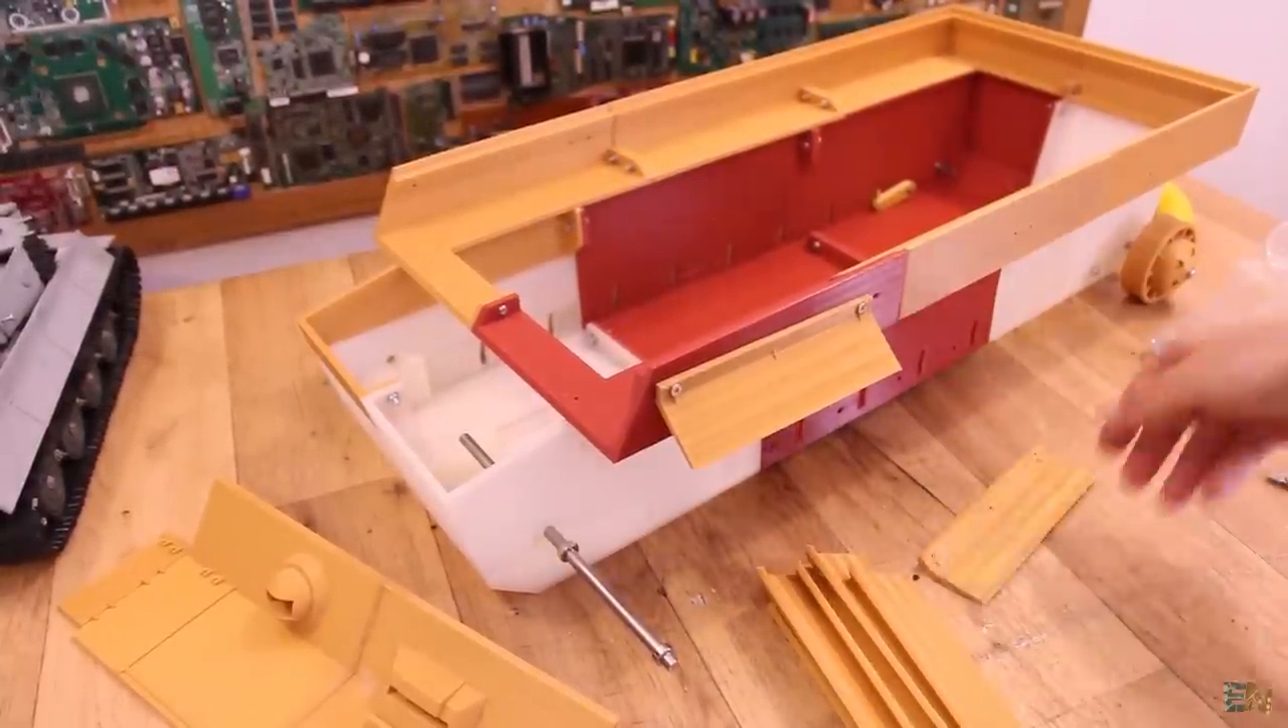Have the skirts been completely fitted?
No.